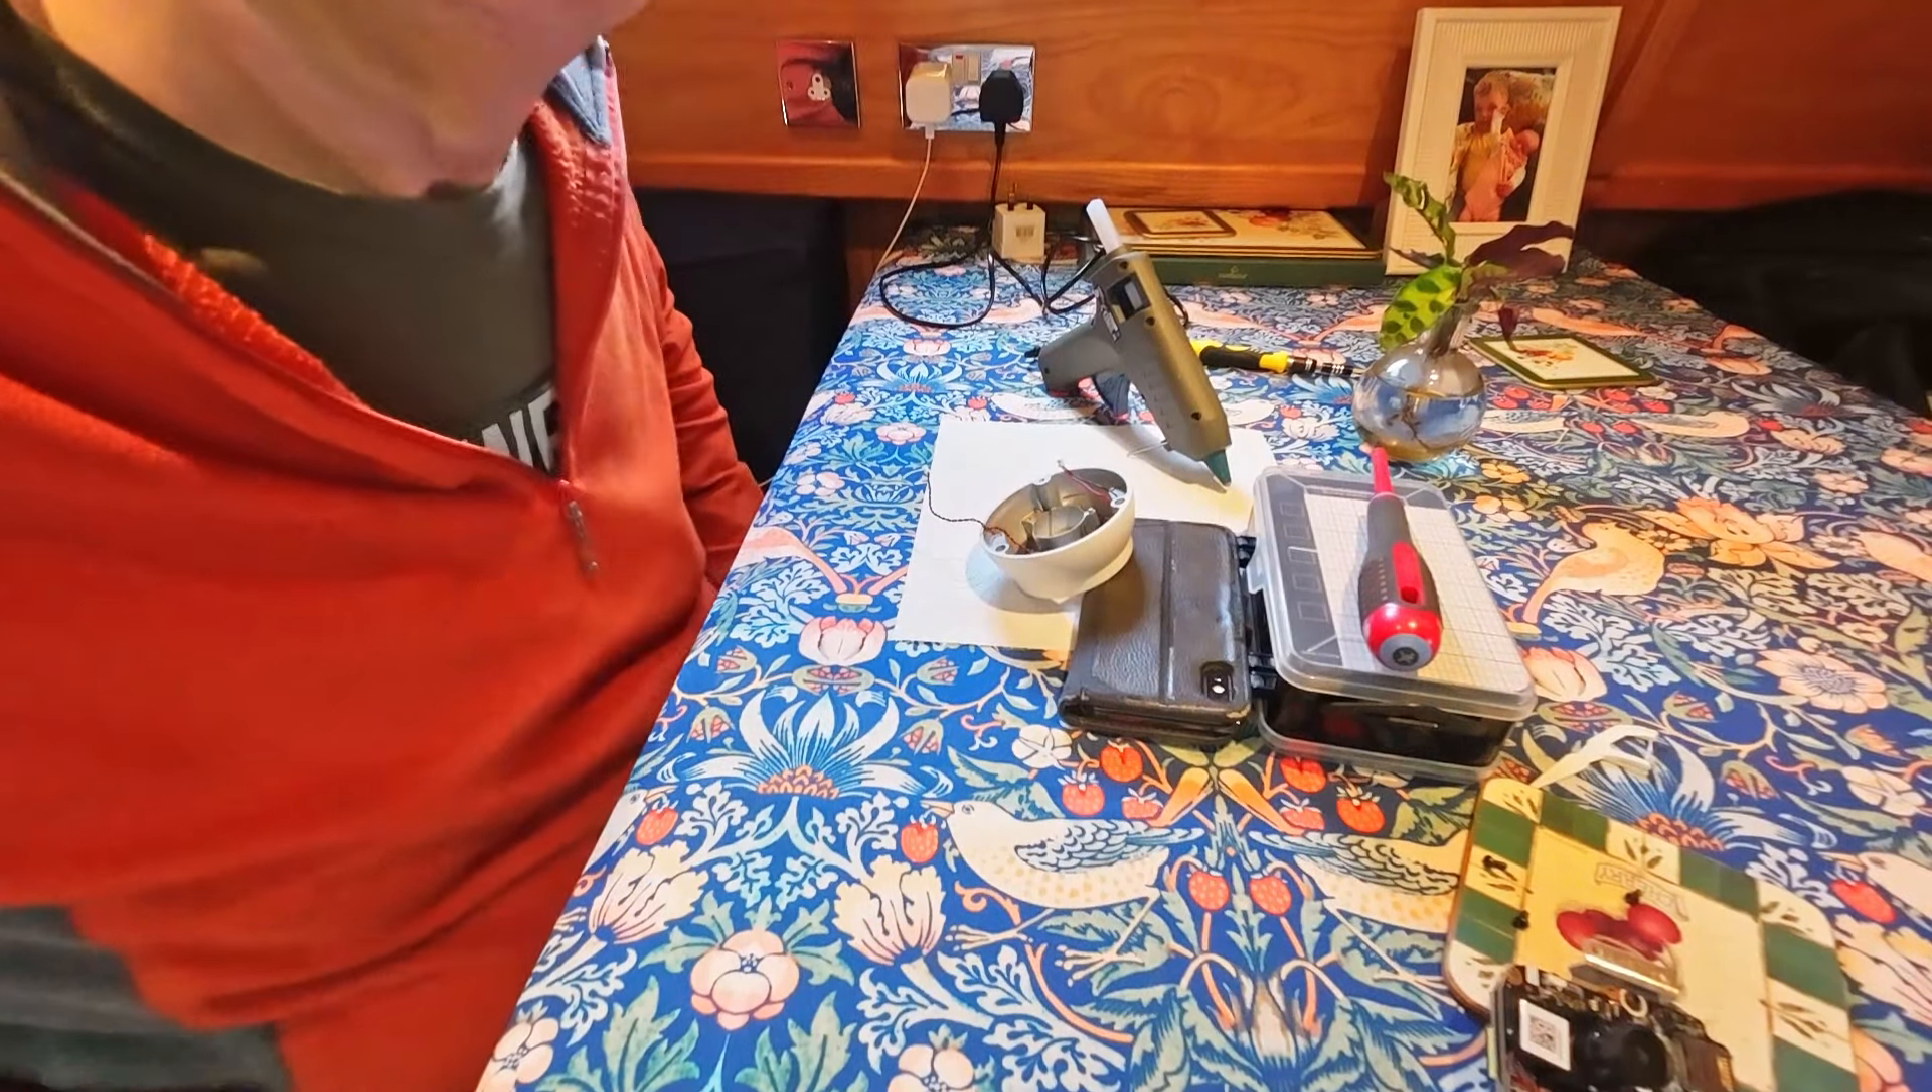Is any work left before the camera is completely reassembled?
Yes.